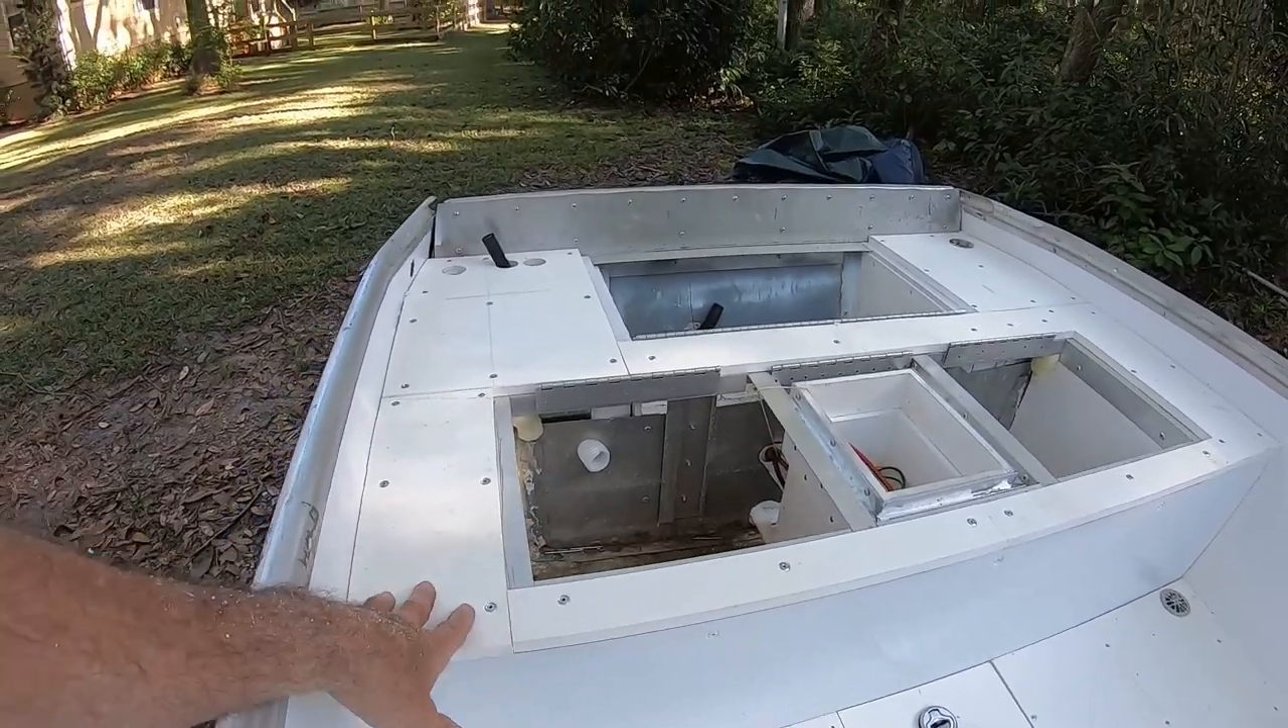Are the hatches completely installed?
No.